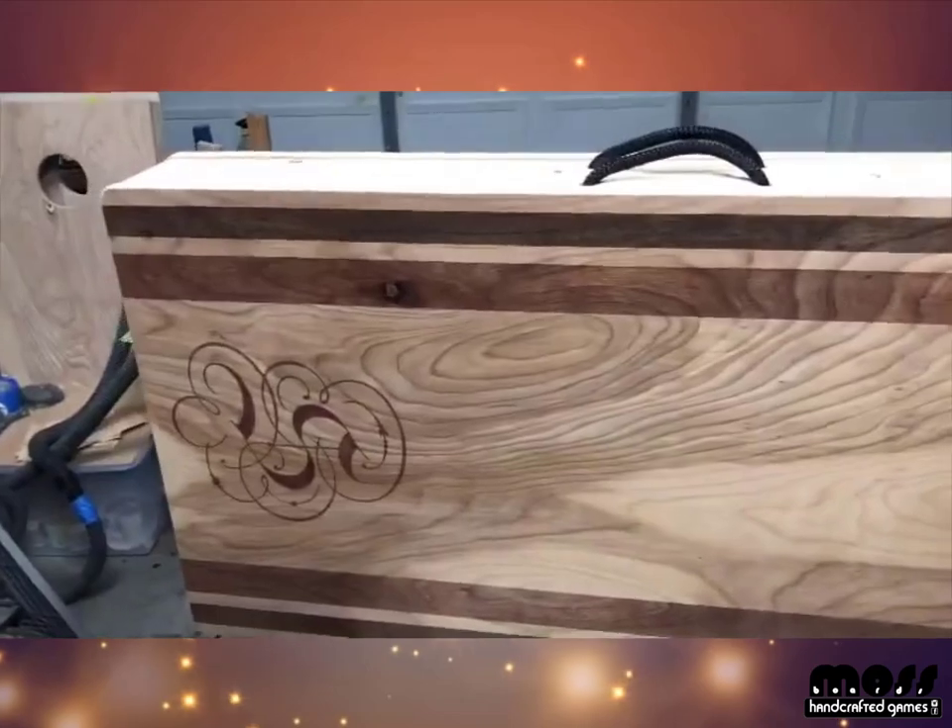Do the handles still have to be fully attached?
No.